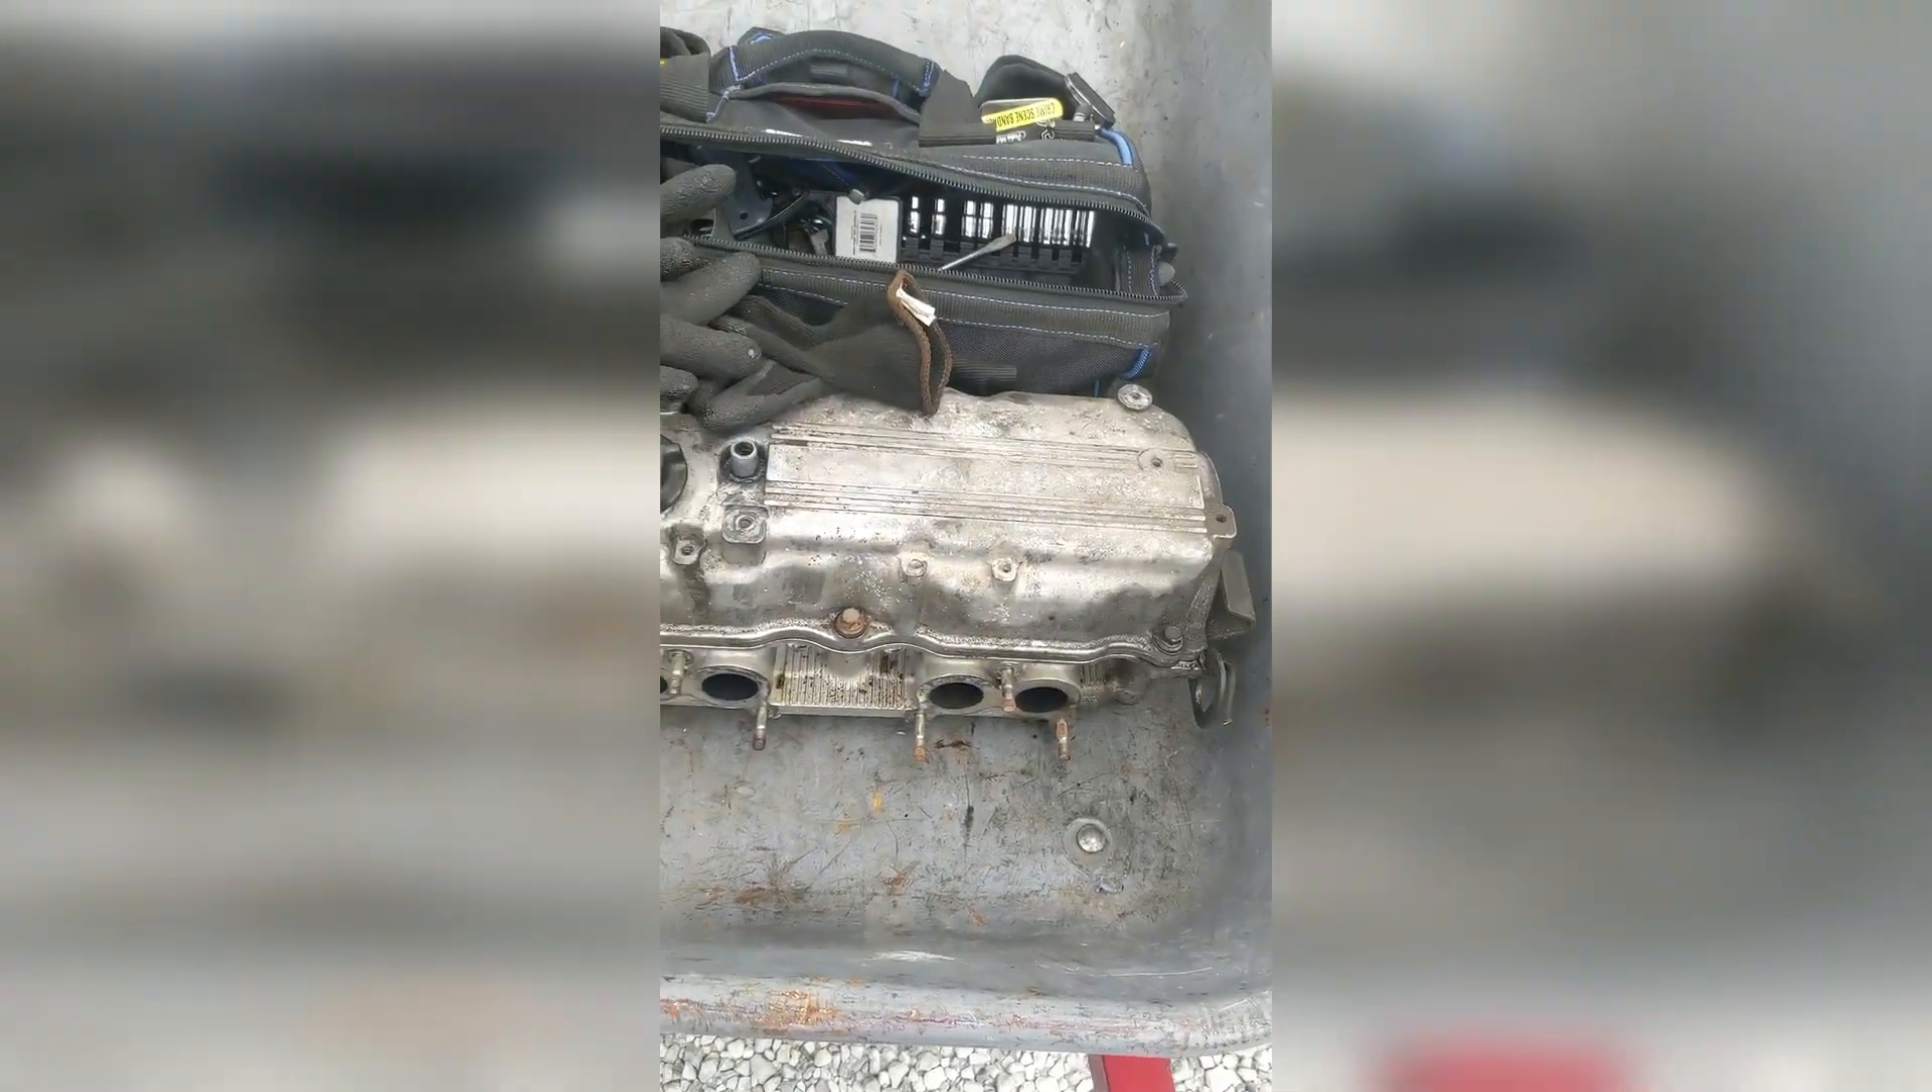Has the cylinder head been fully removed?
Yes.